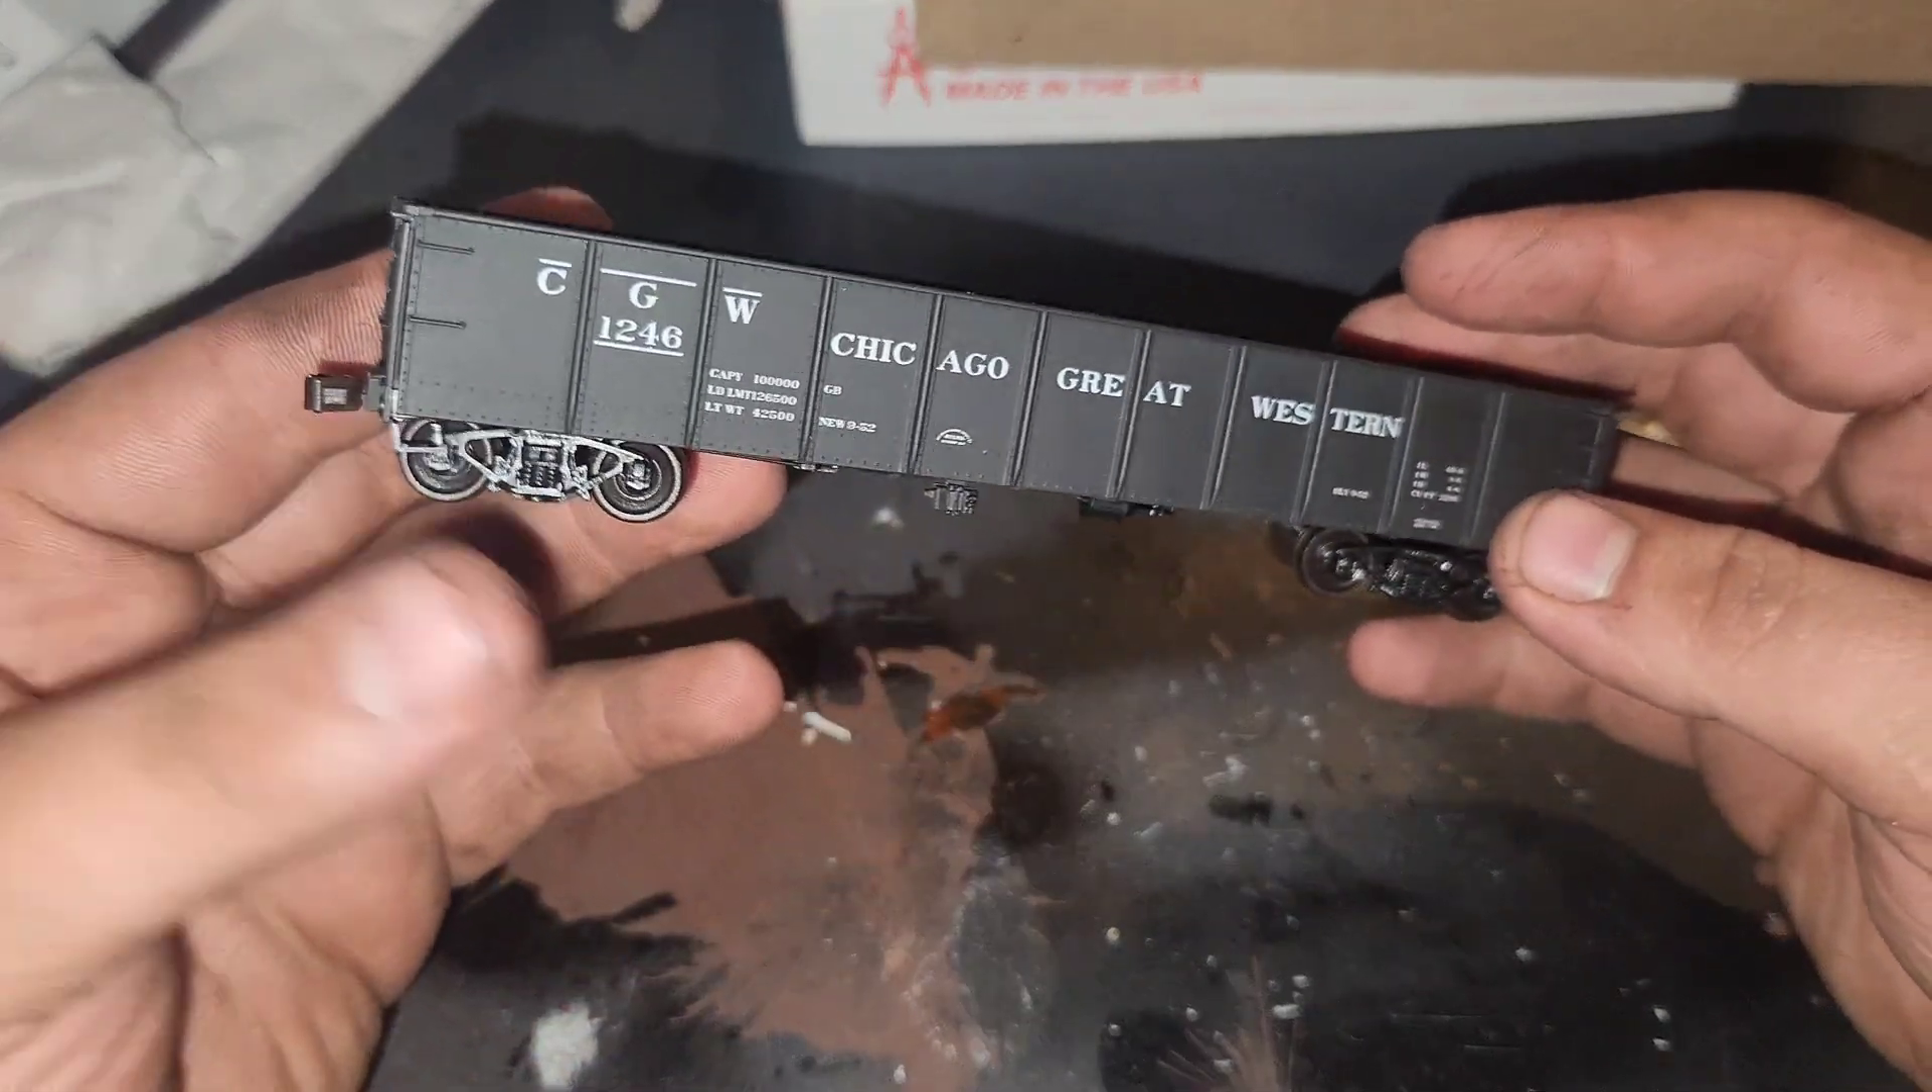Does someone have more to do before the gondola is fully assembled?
No.